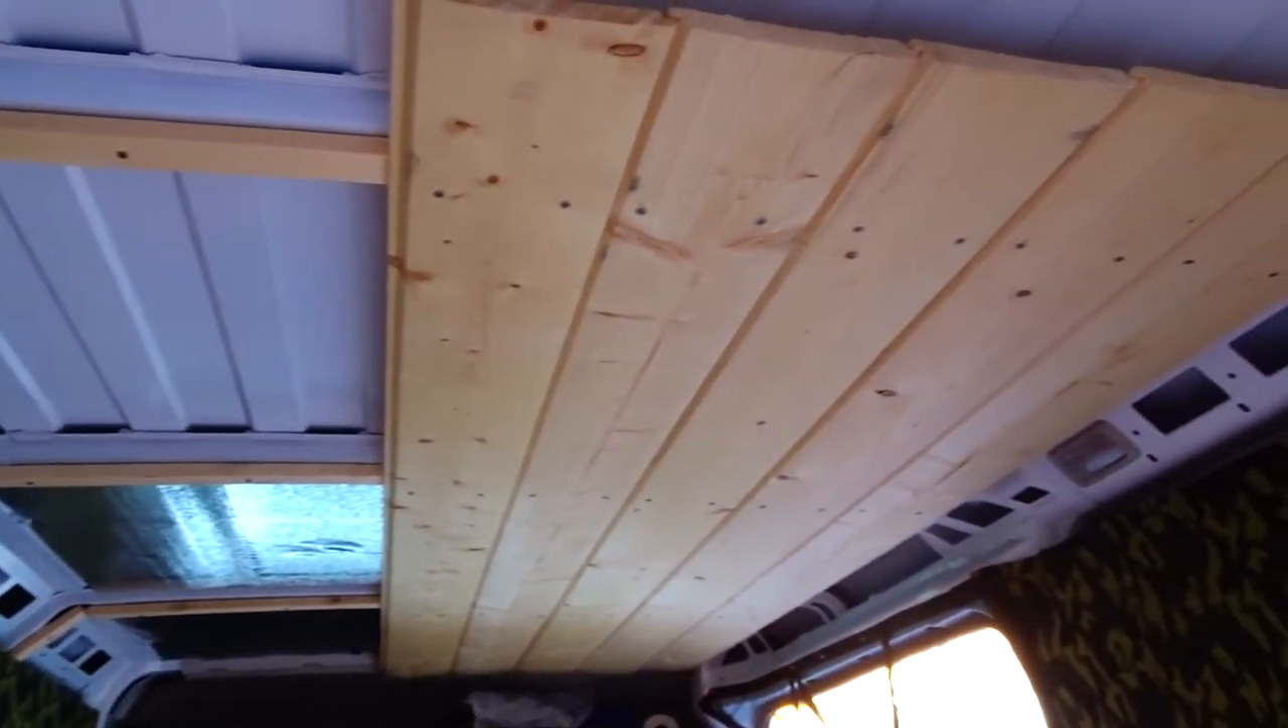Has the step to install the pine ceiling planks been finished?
No.